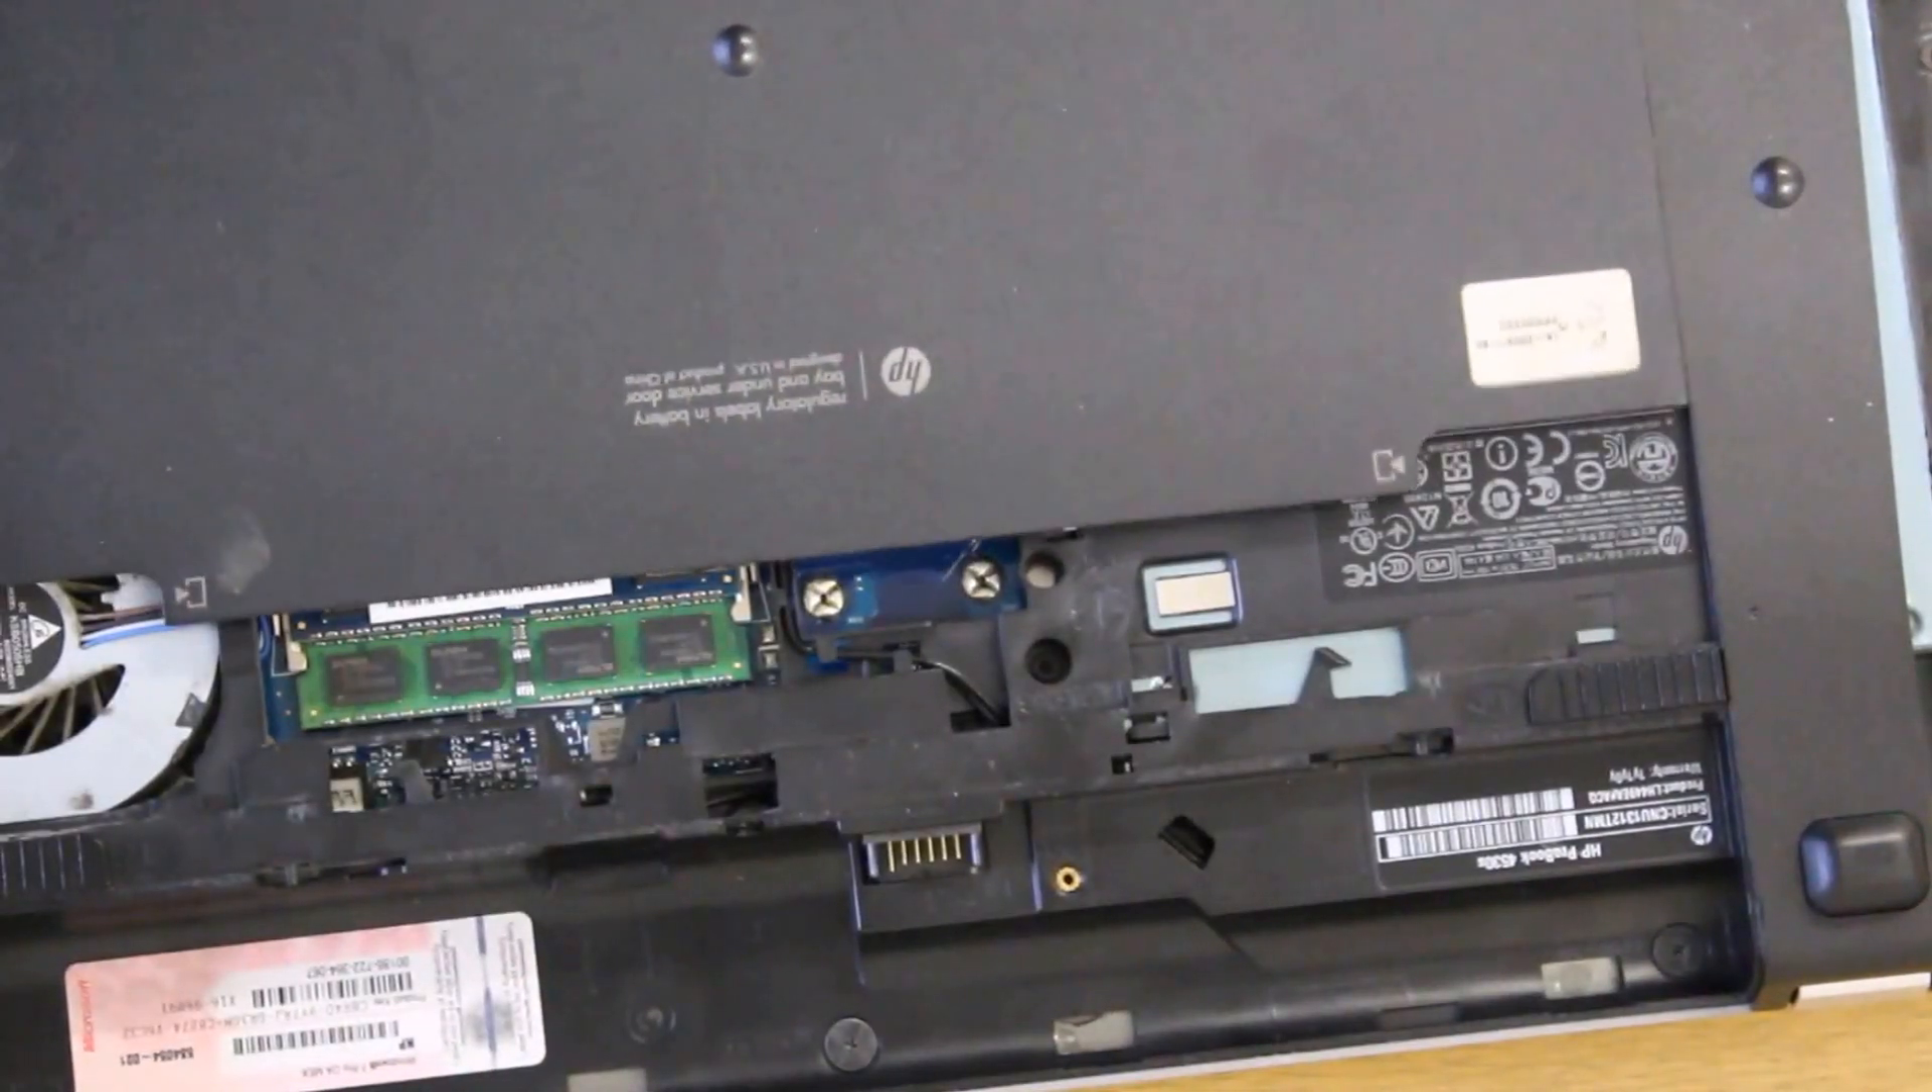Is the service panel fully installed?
No.